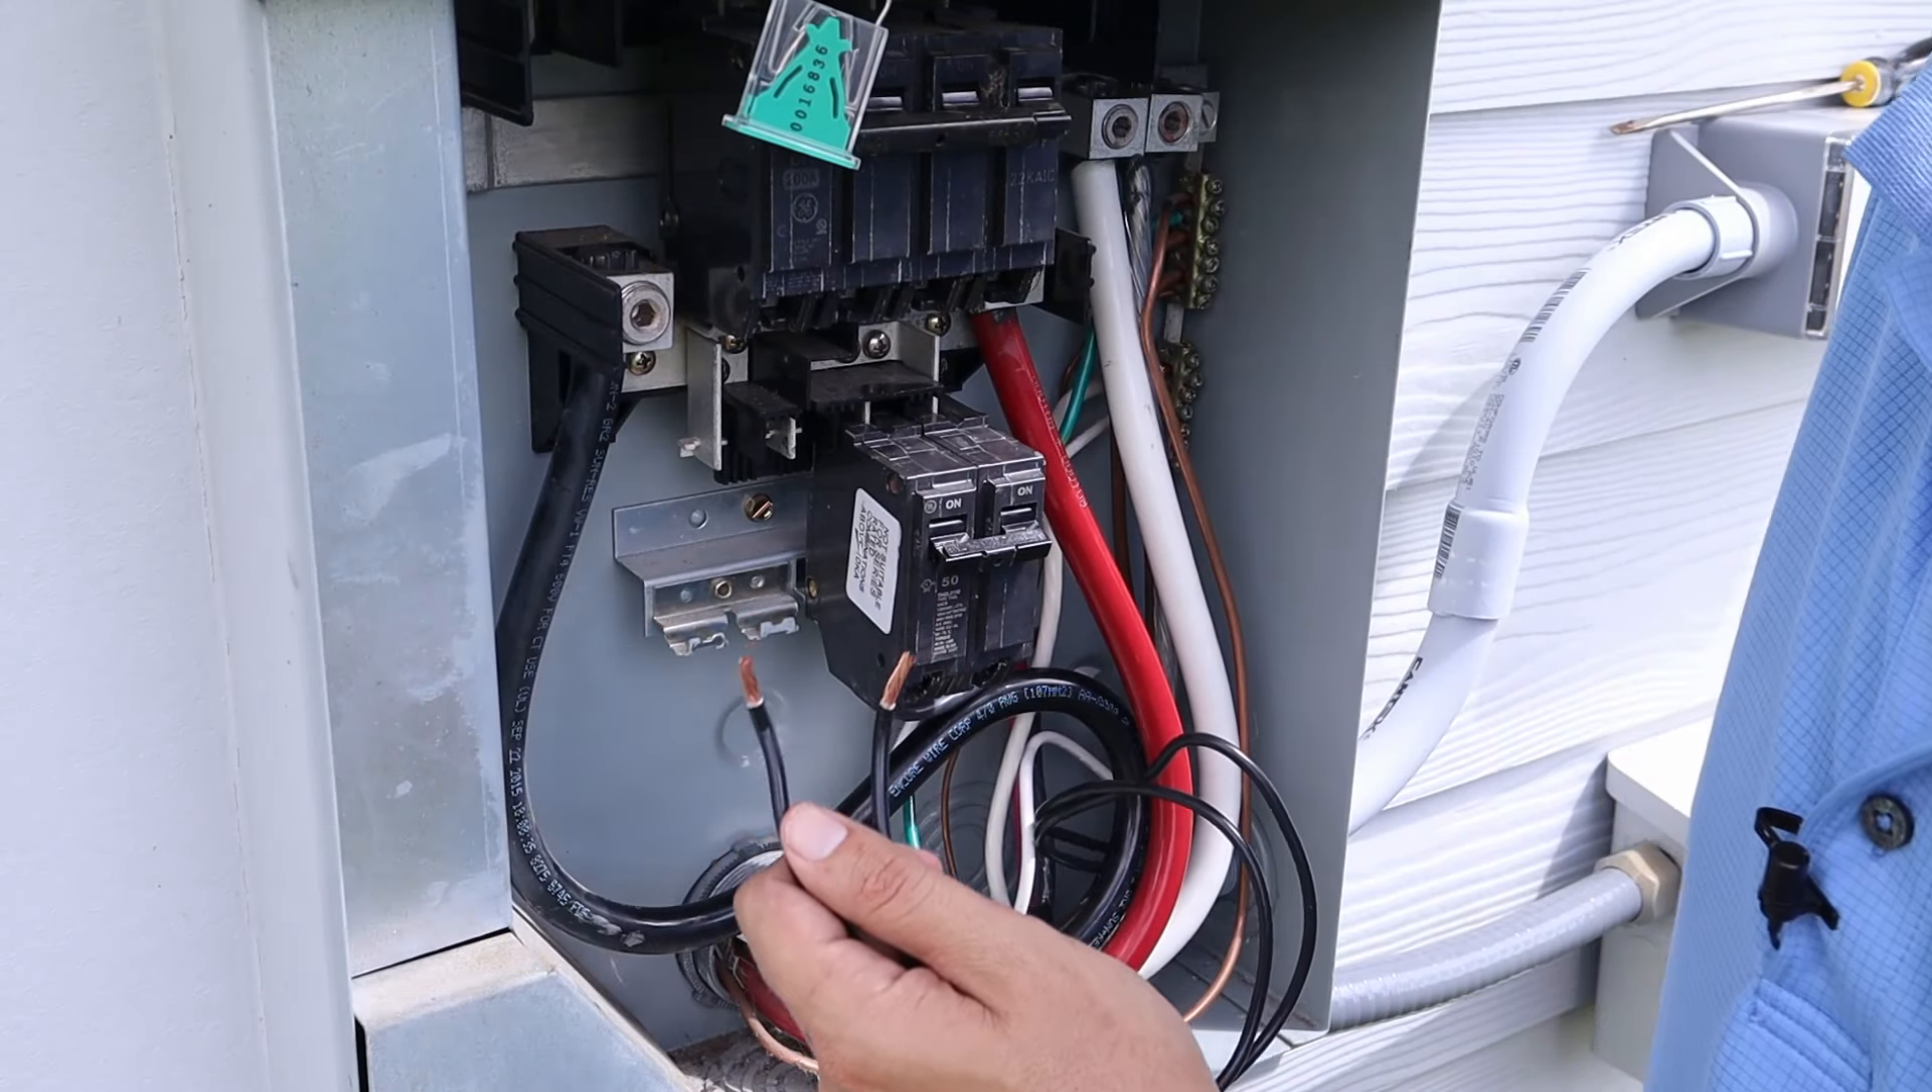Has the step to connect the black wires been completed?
No.